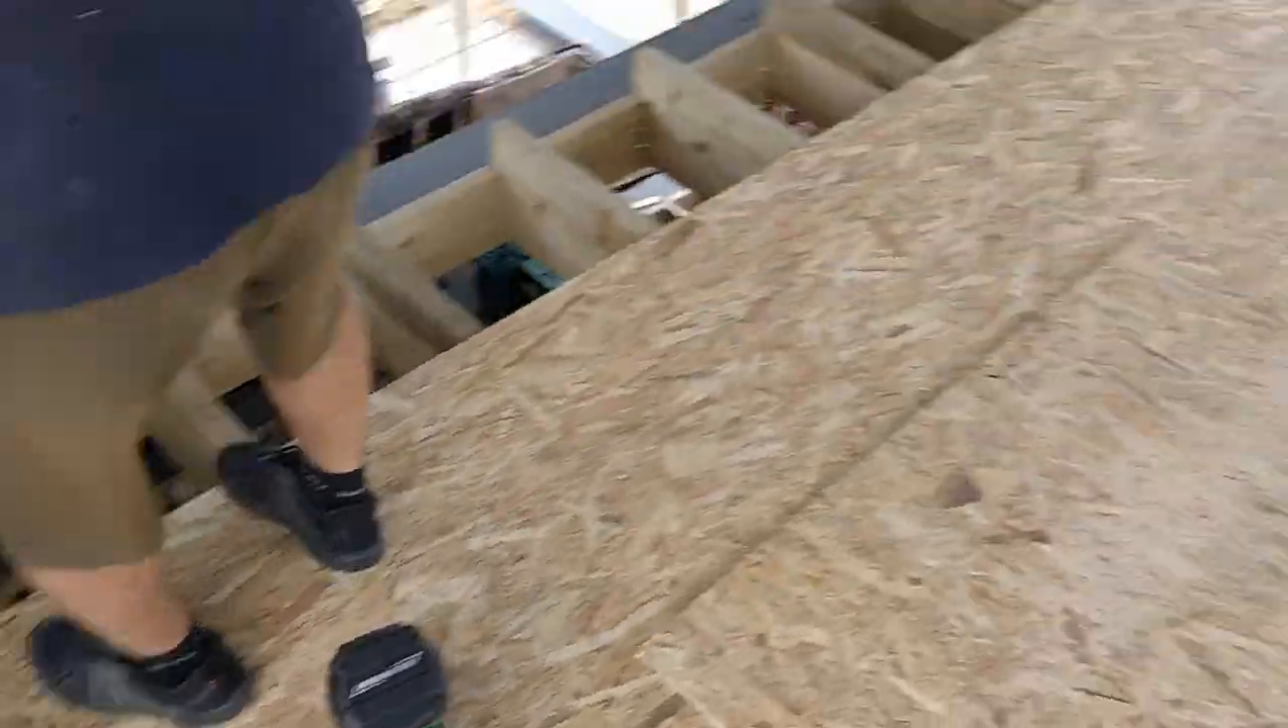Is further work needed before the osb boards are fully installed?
Yes.